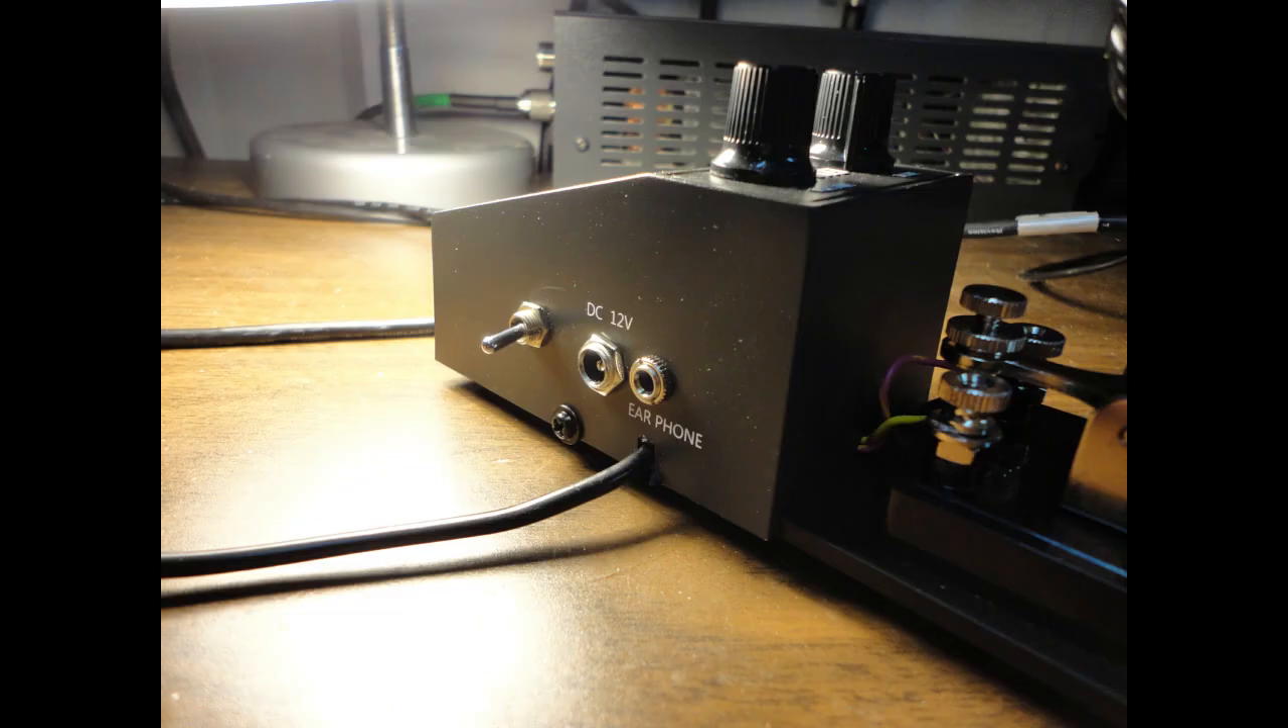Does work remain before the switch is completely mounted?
No.